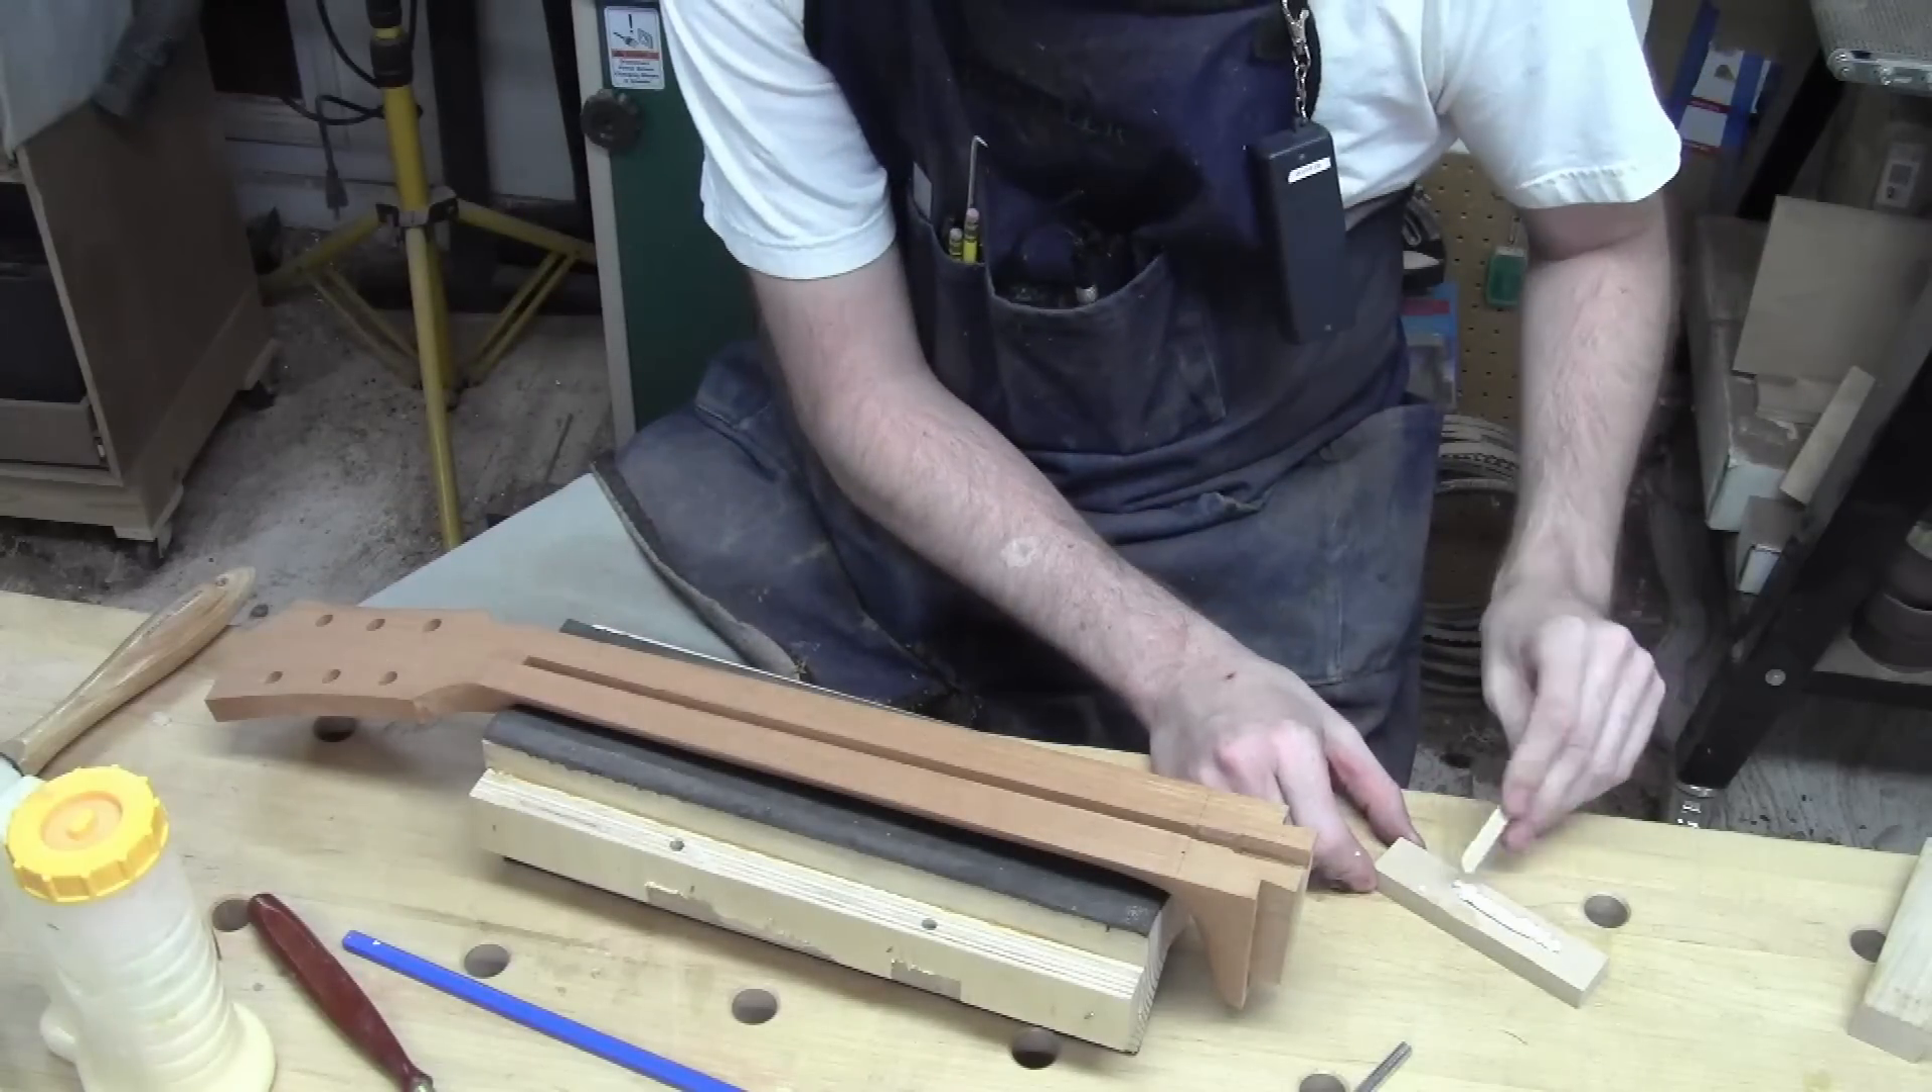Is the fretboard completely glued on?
No.